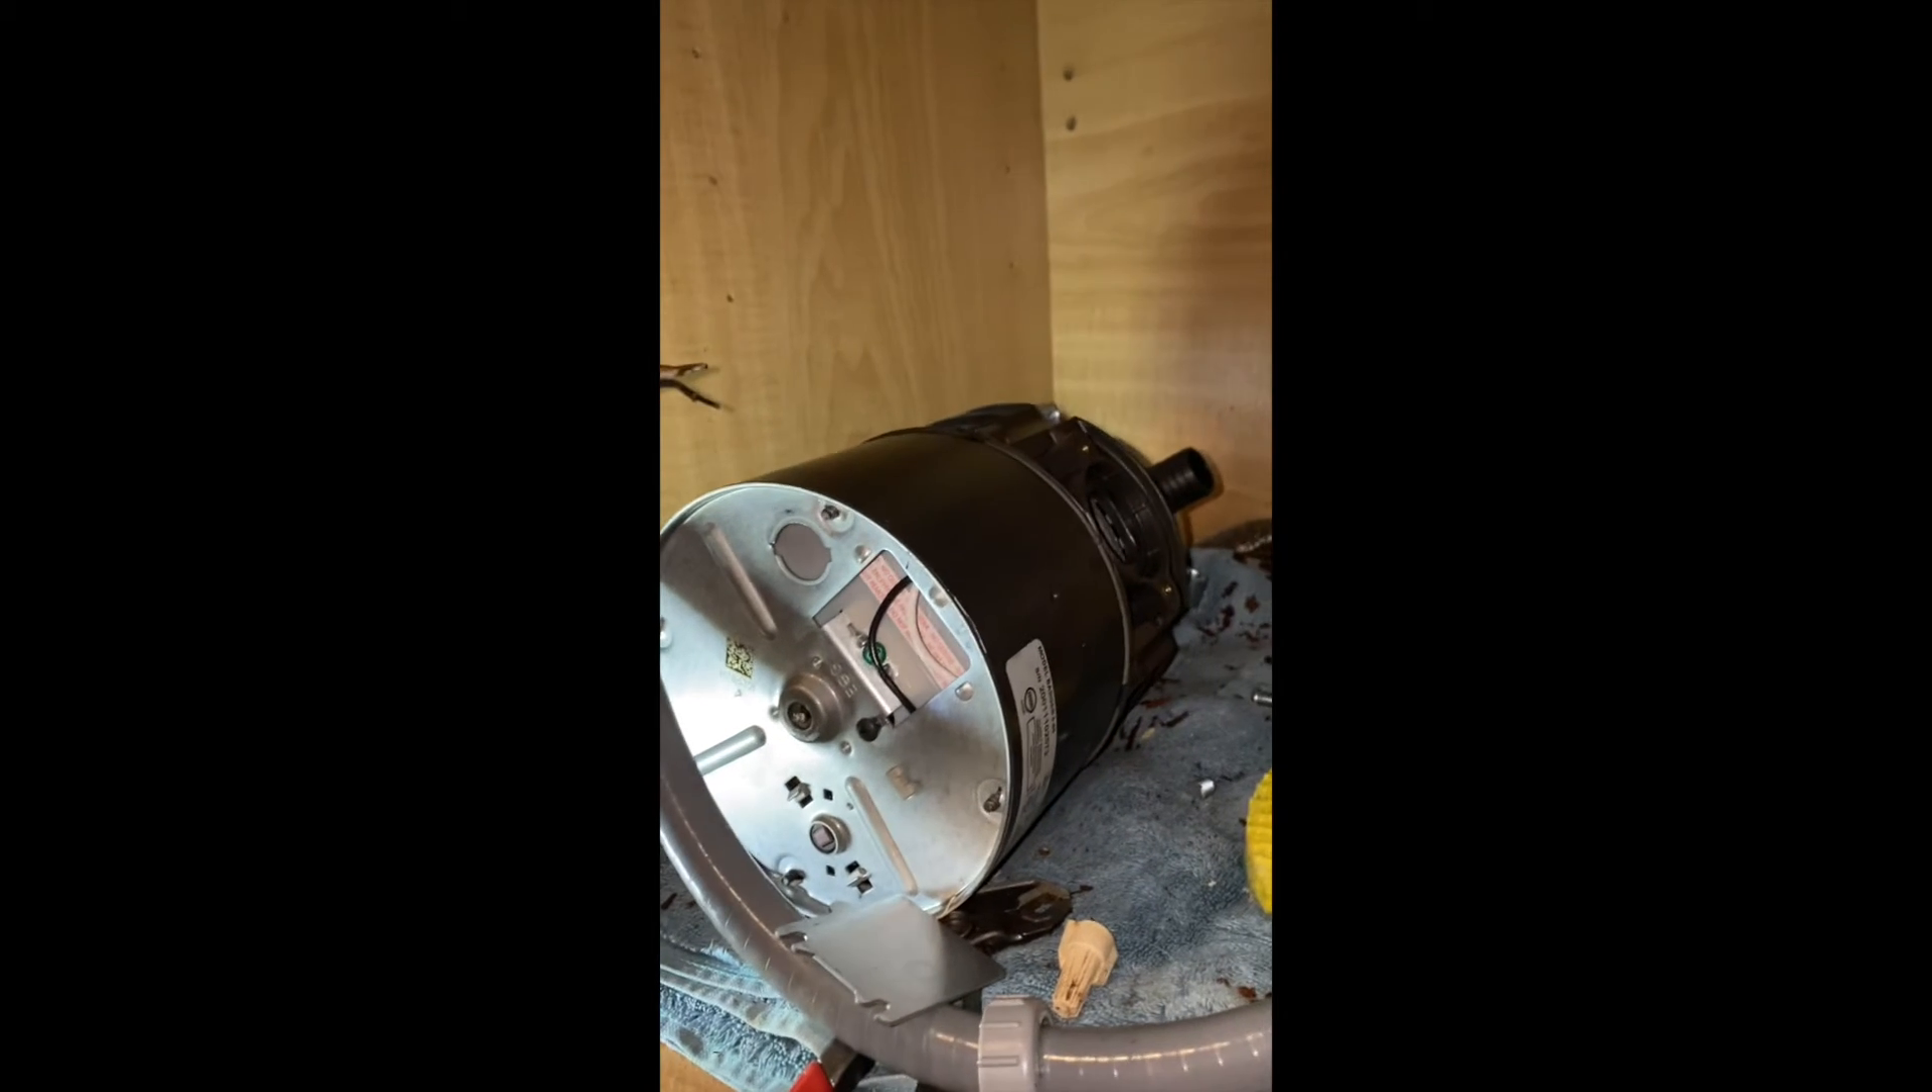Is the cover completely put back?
No.